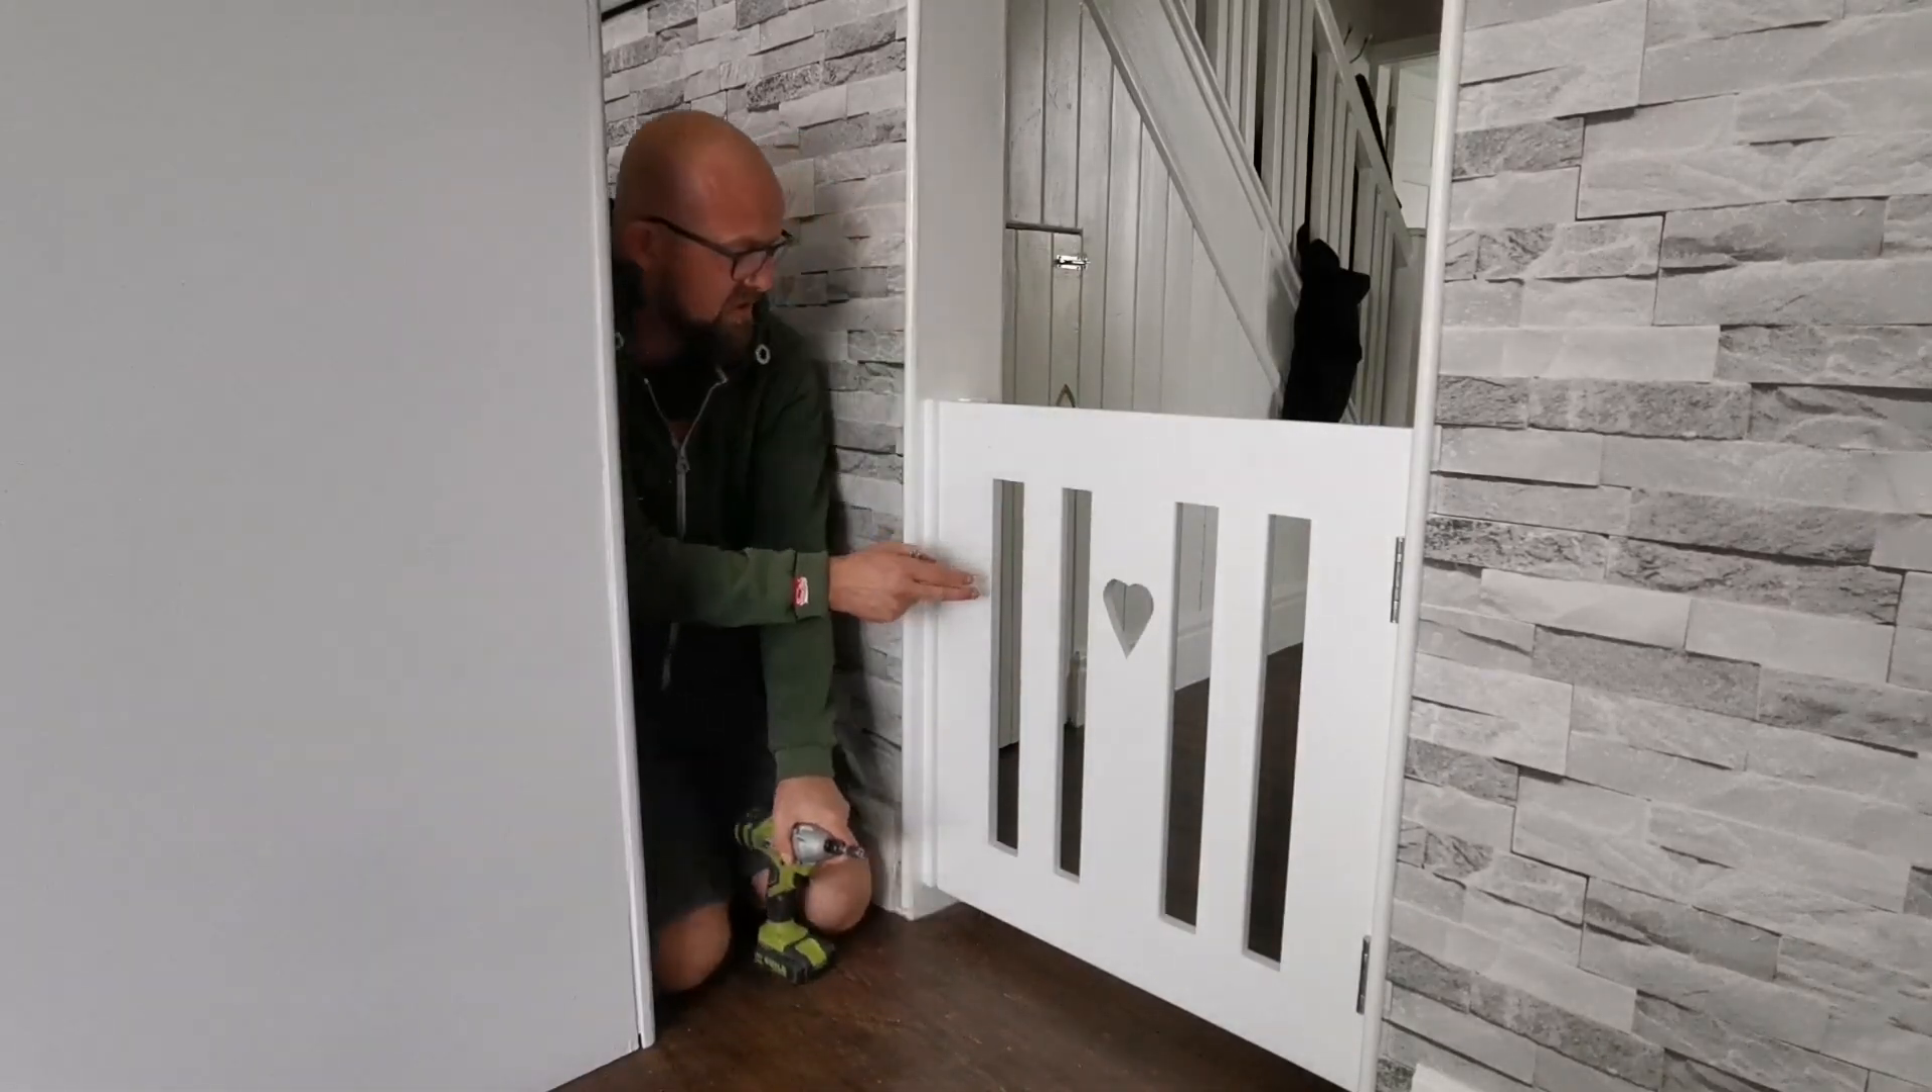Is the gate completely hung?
Yes.